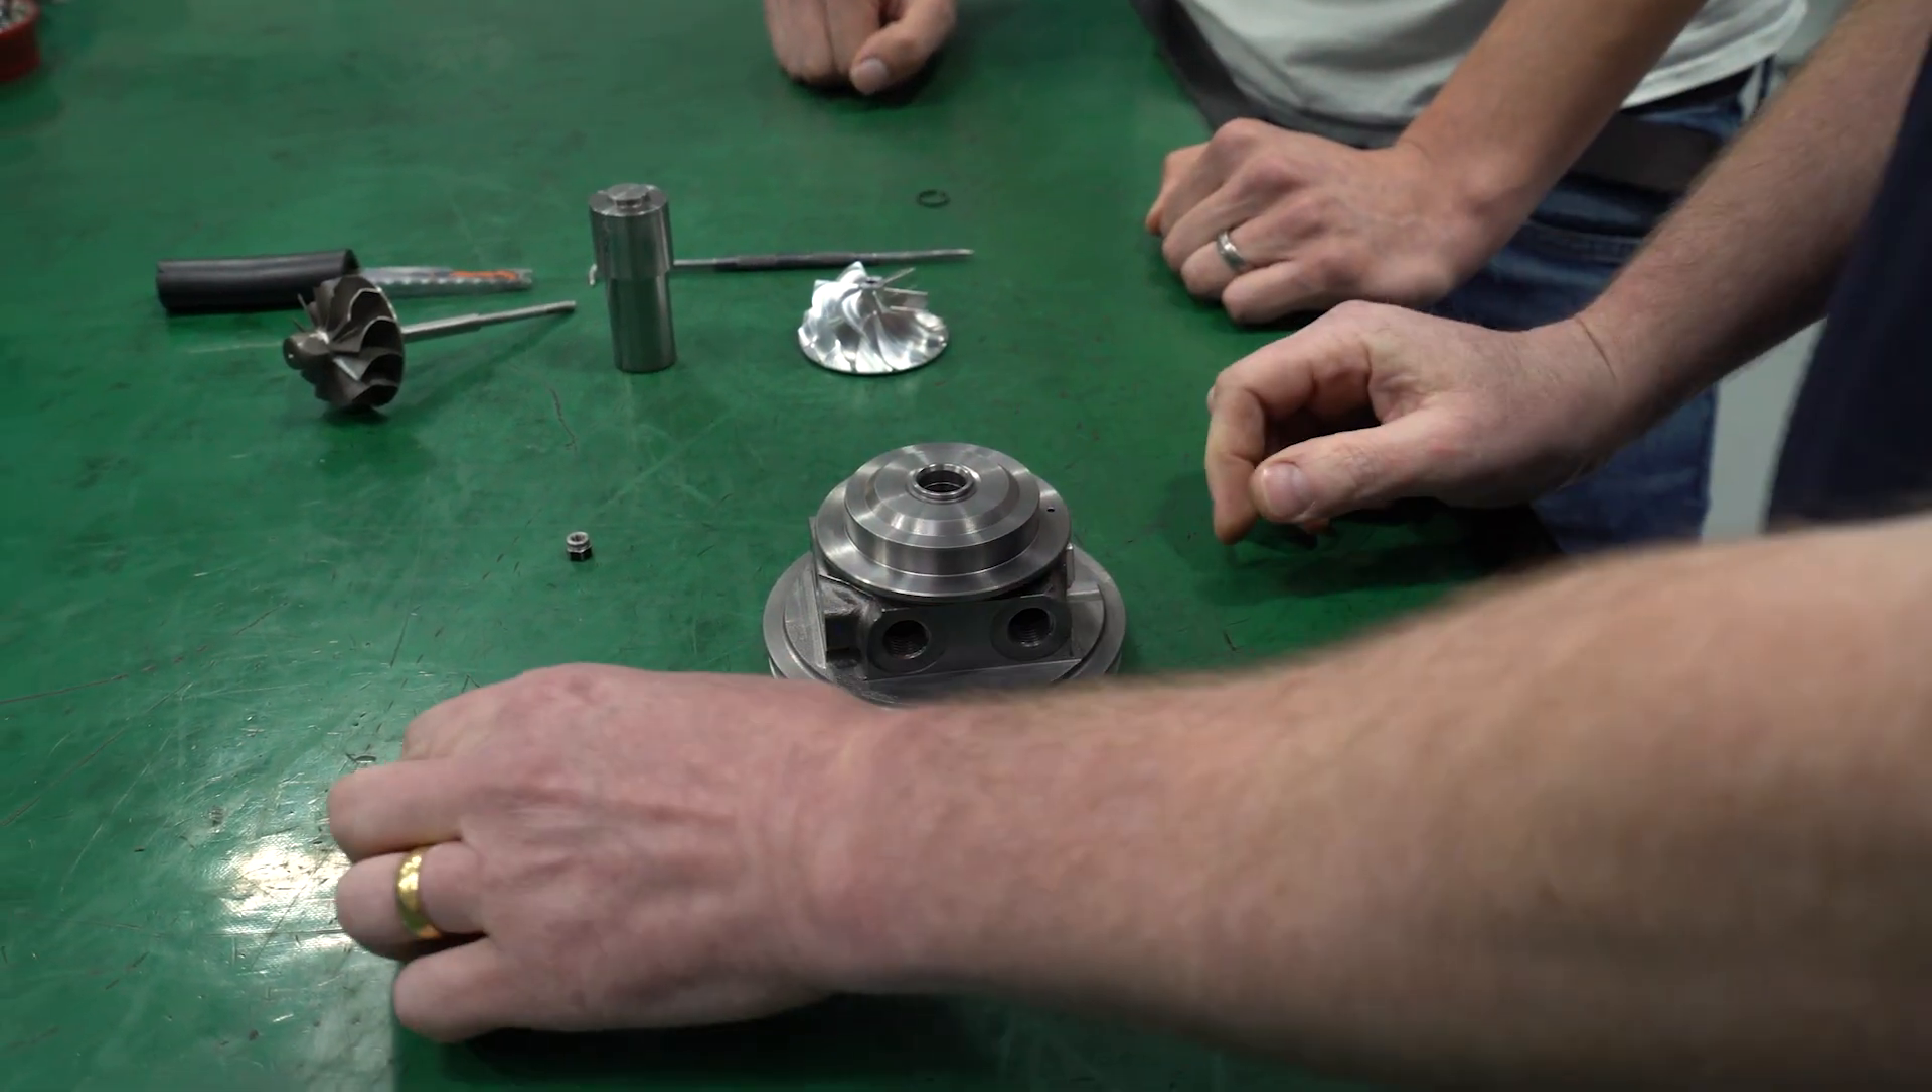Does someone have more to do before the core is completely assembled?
Yes.